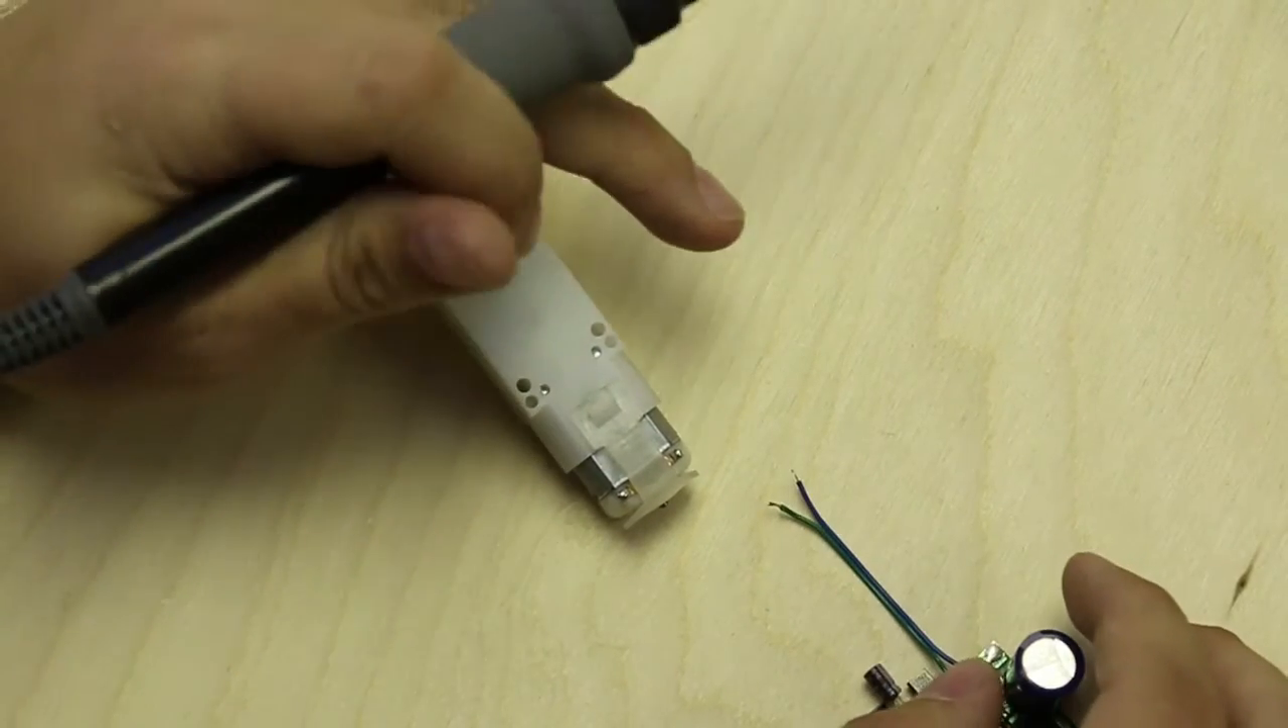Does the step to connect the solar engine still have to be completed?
Yes.